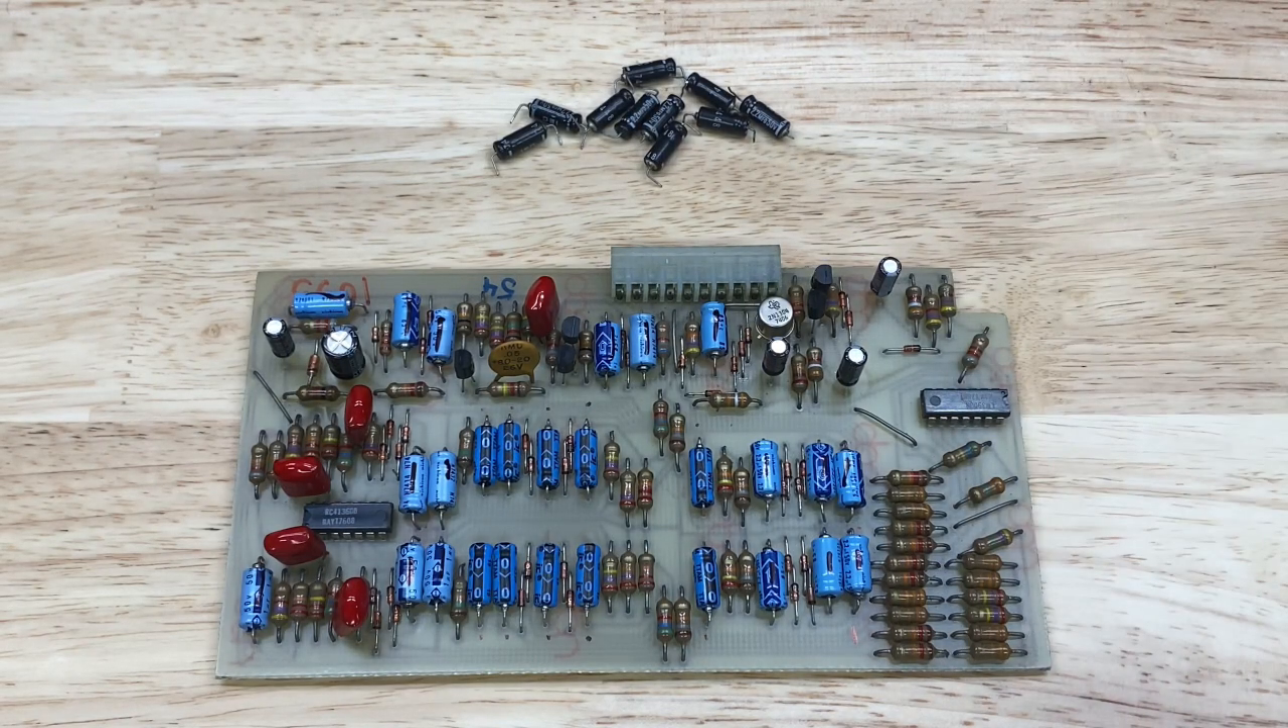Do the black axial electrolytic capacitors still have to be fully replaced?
No.